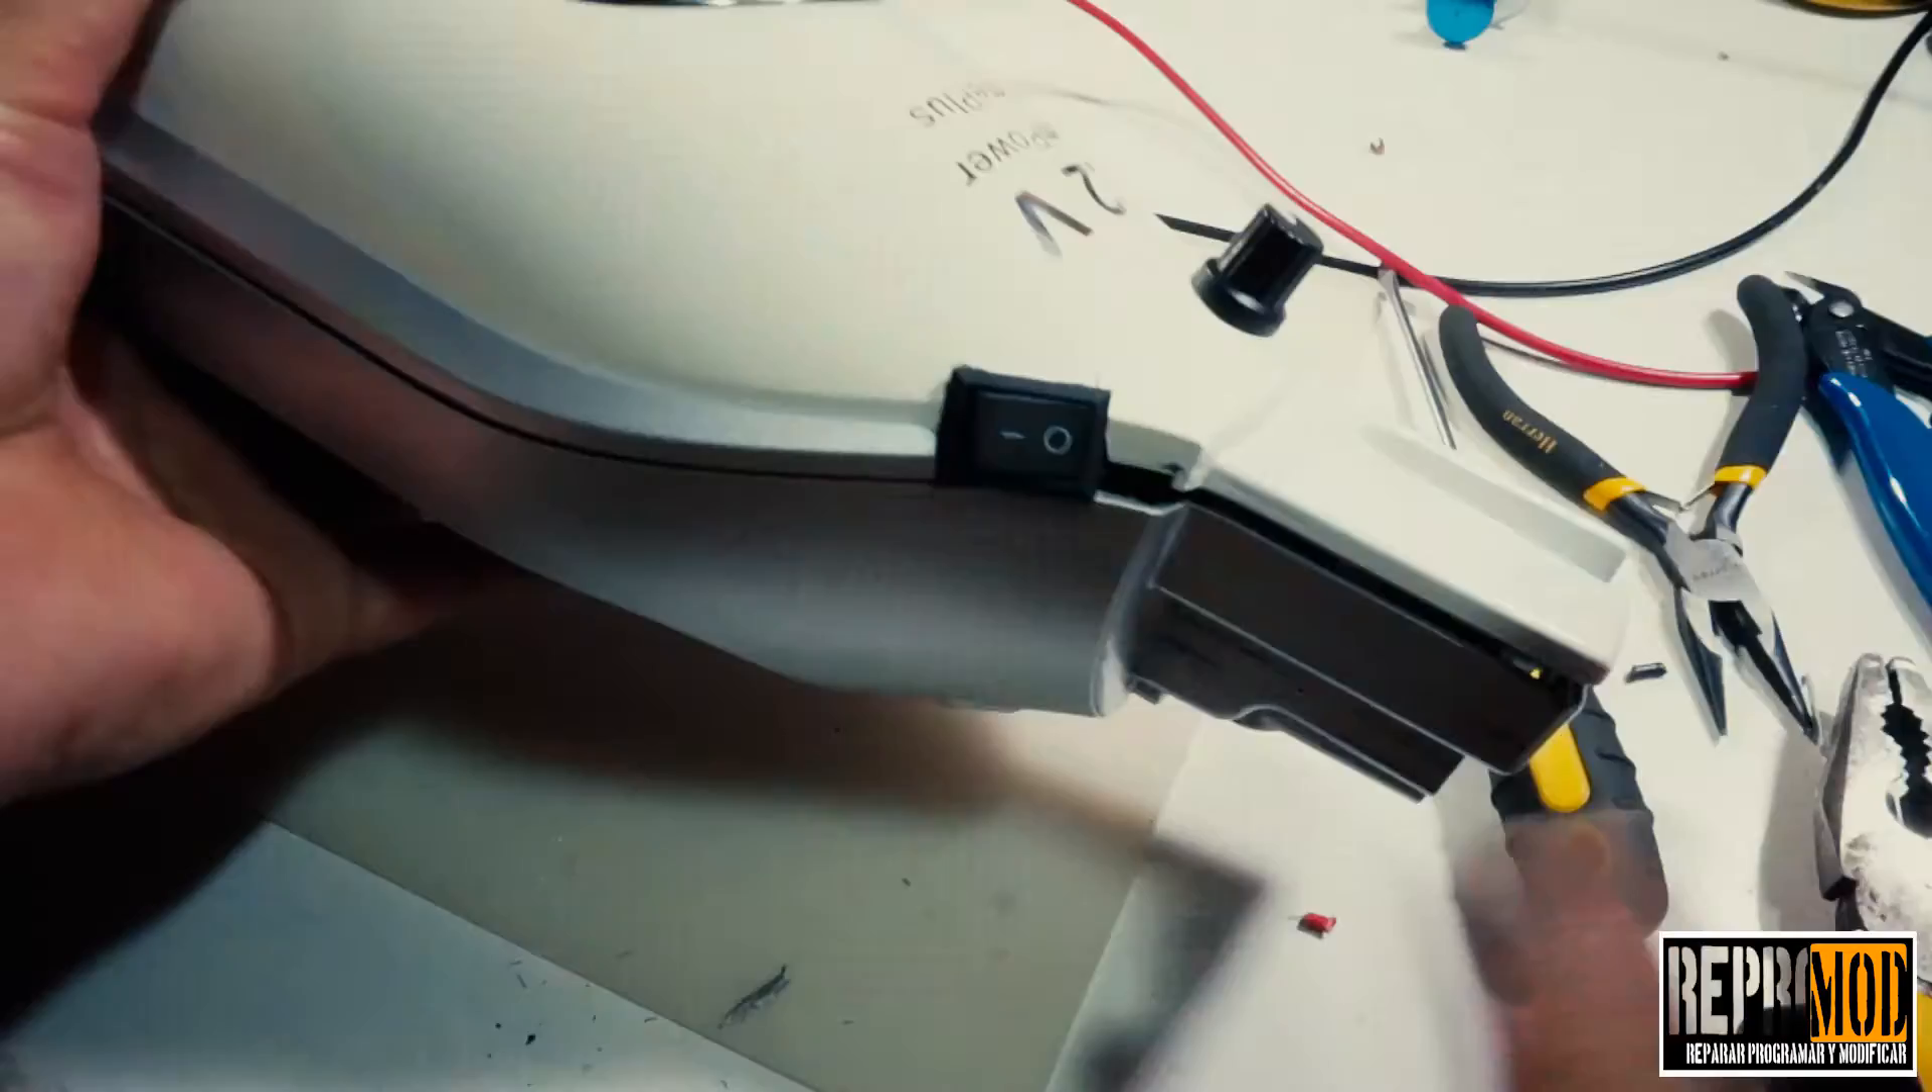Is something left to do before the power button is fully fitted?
No.